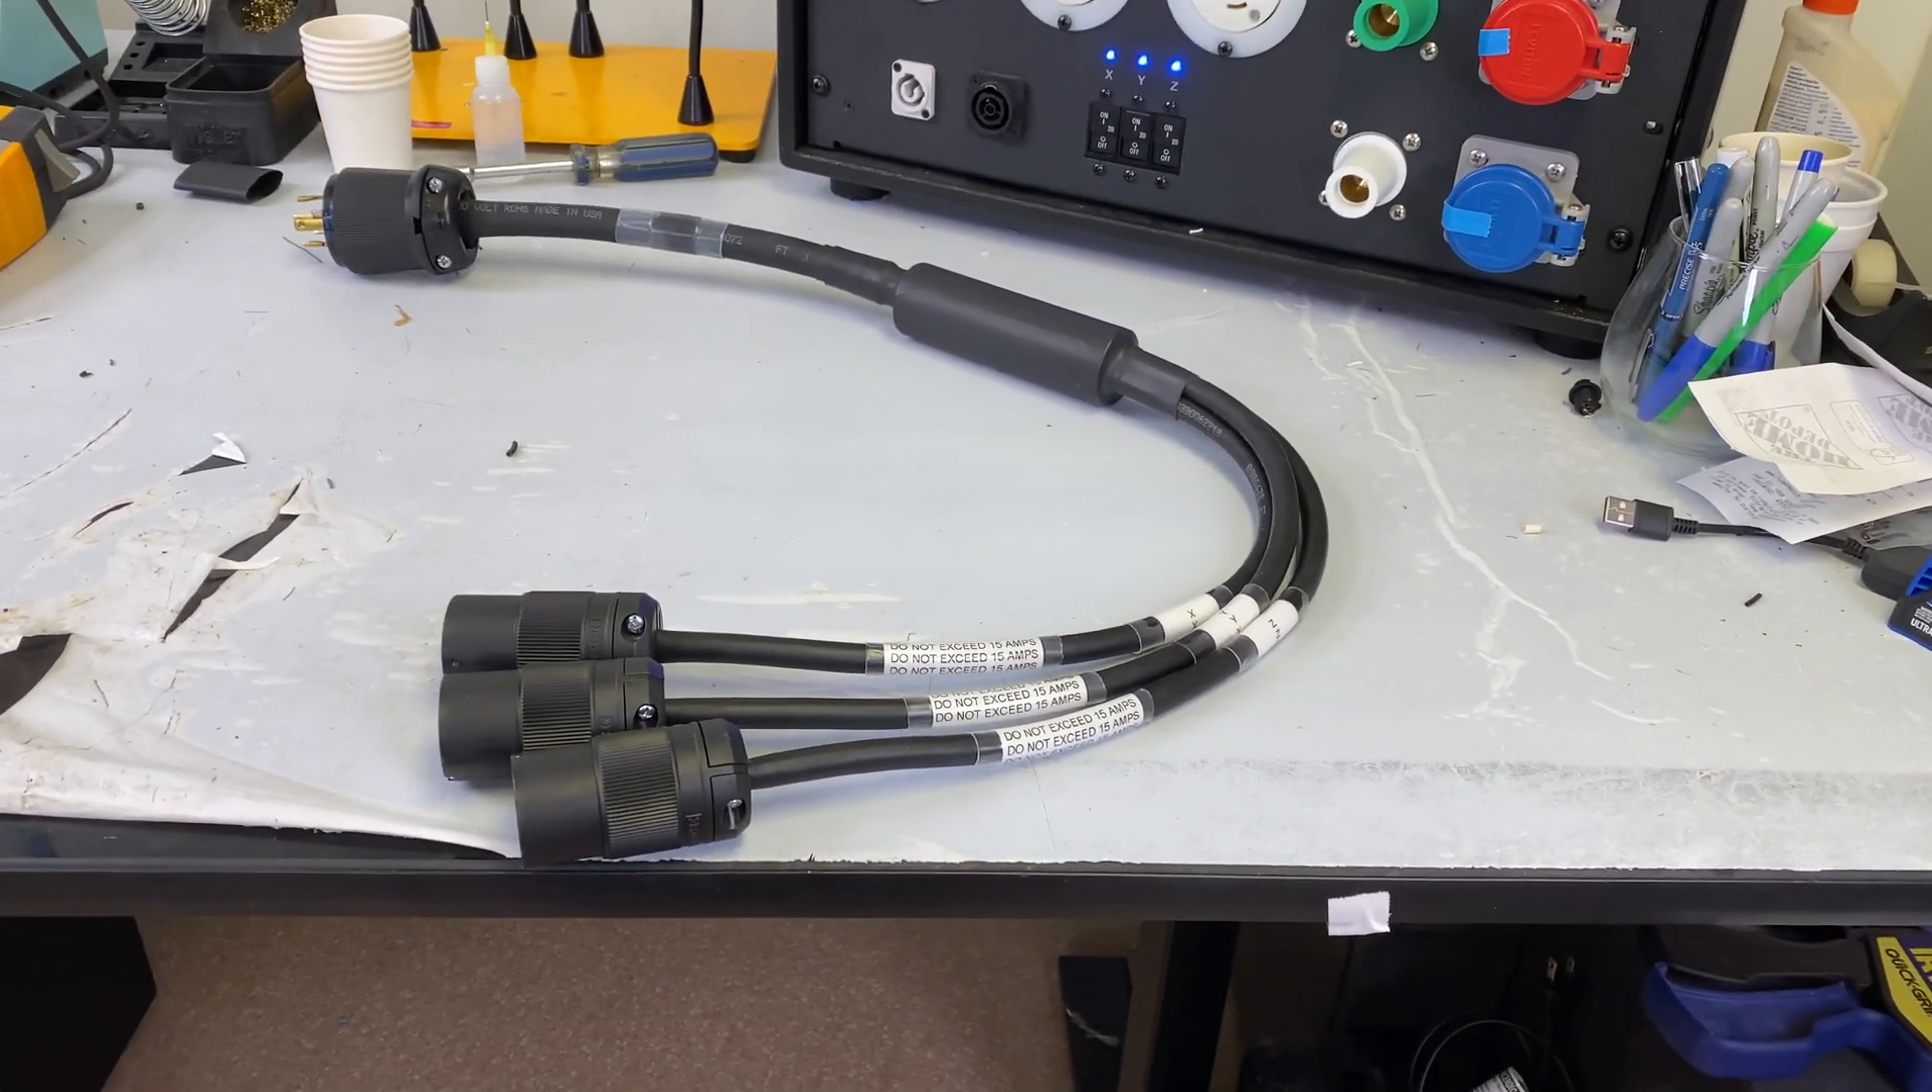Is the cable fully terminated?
Yes.